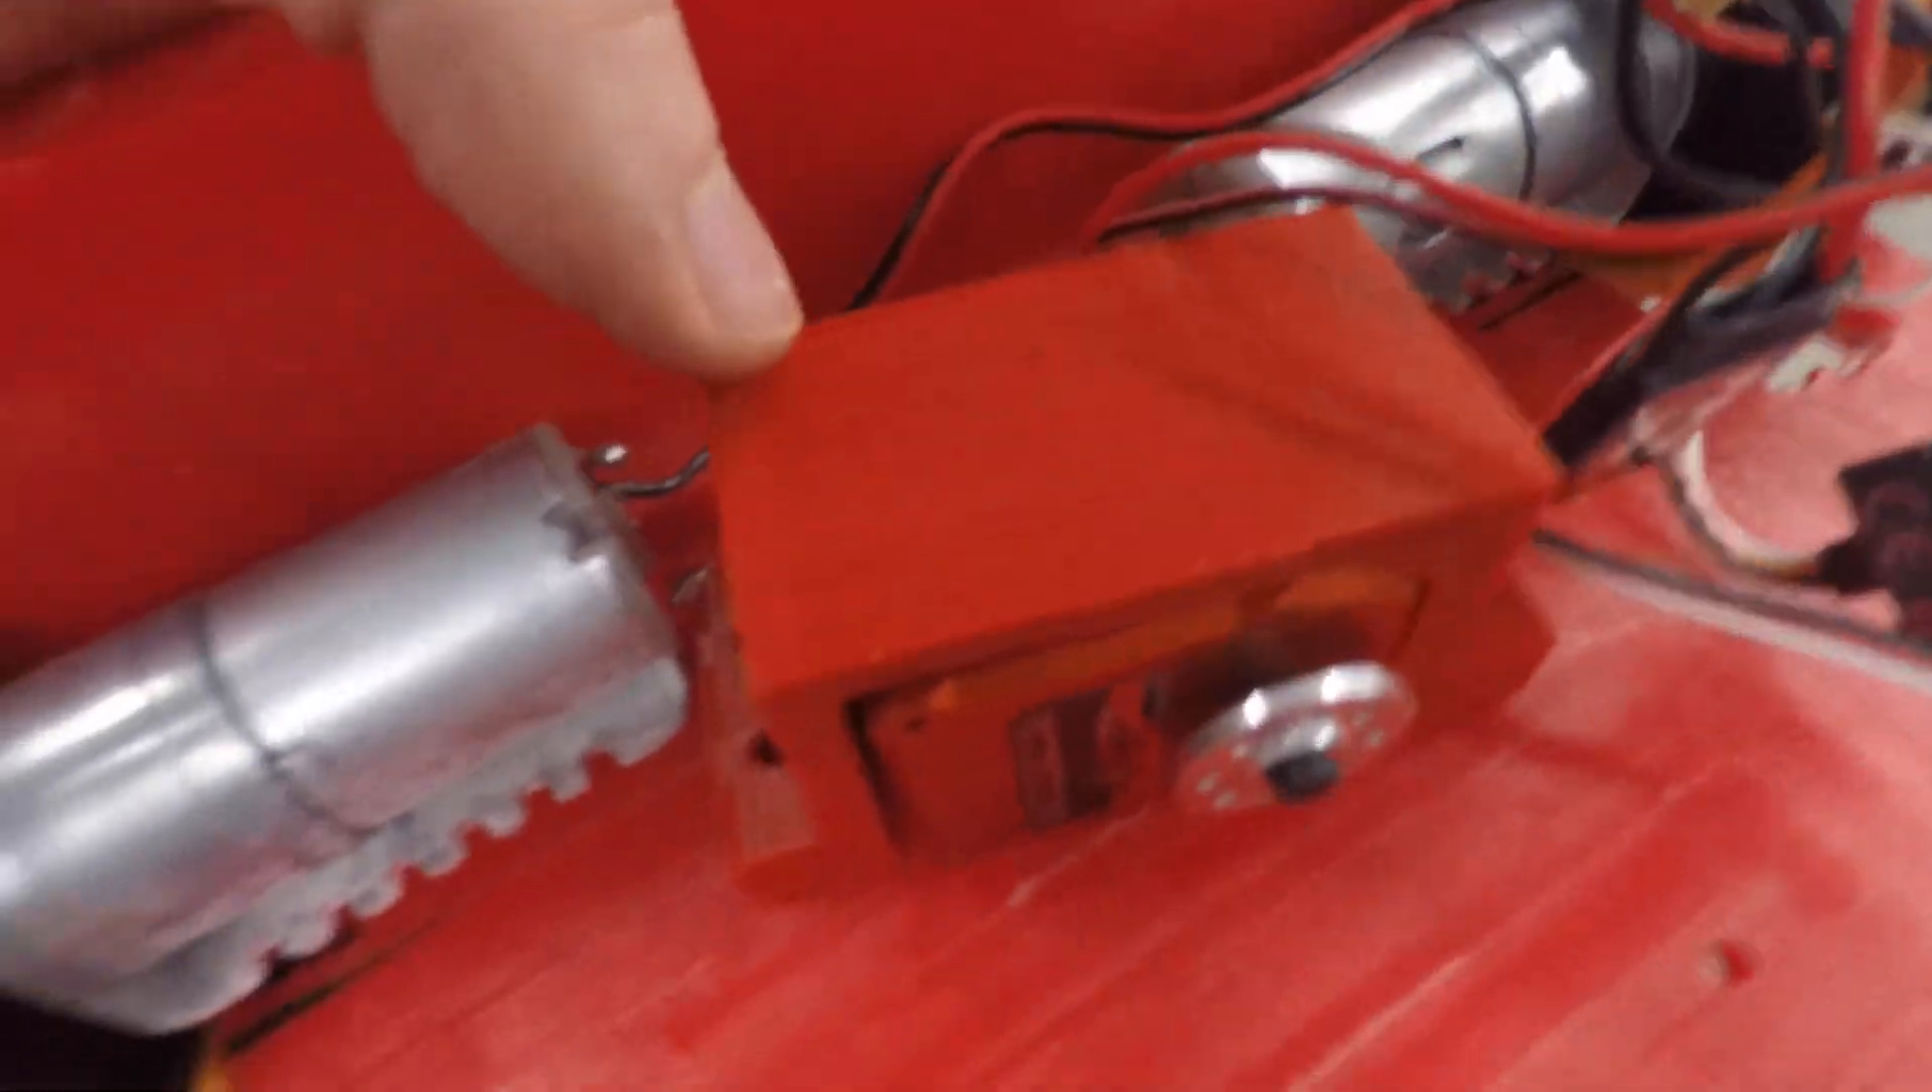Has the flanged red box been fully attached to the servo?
Yes.